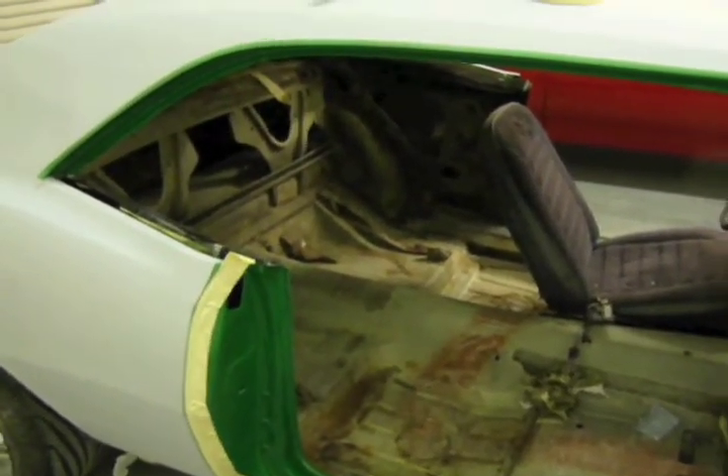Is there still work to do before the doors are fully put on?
Yes.